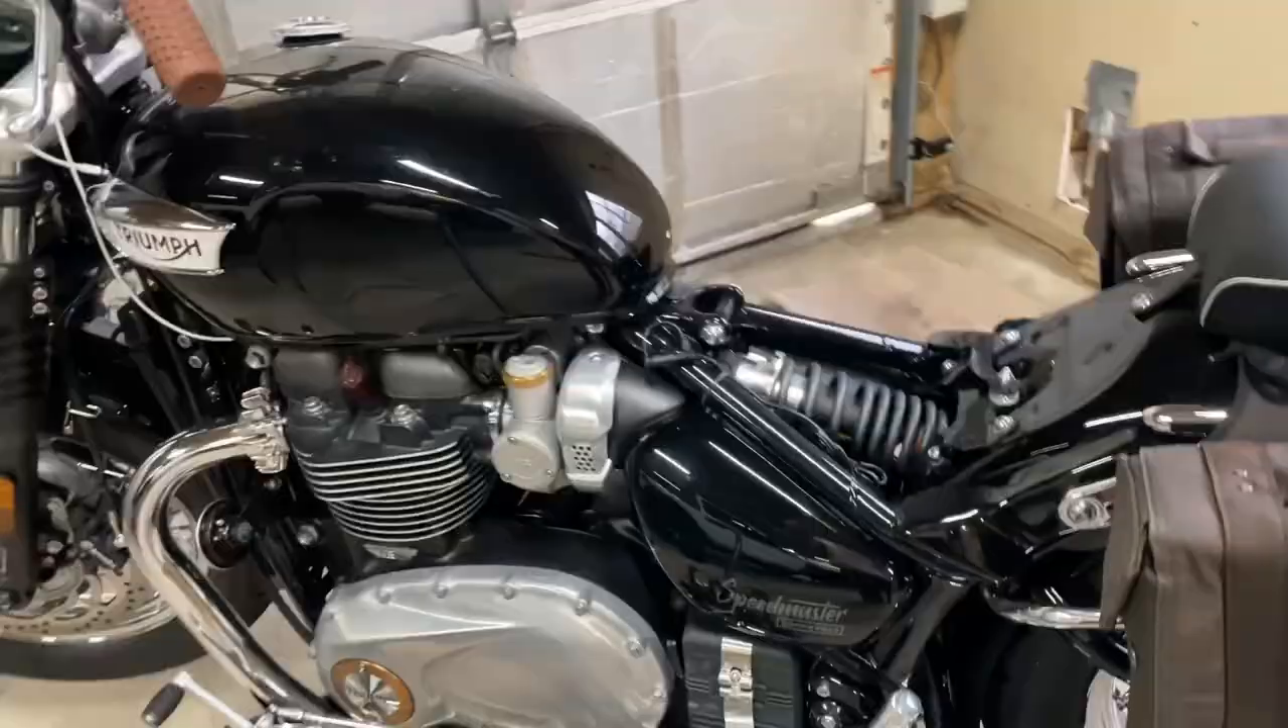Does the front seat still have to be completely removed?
No.